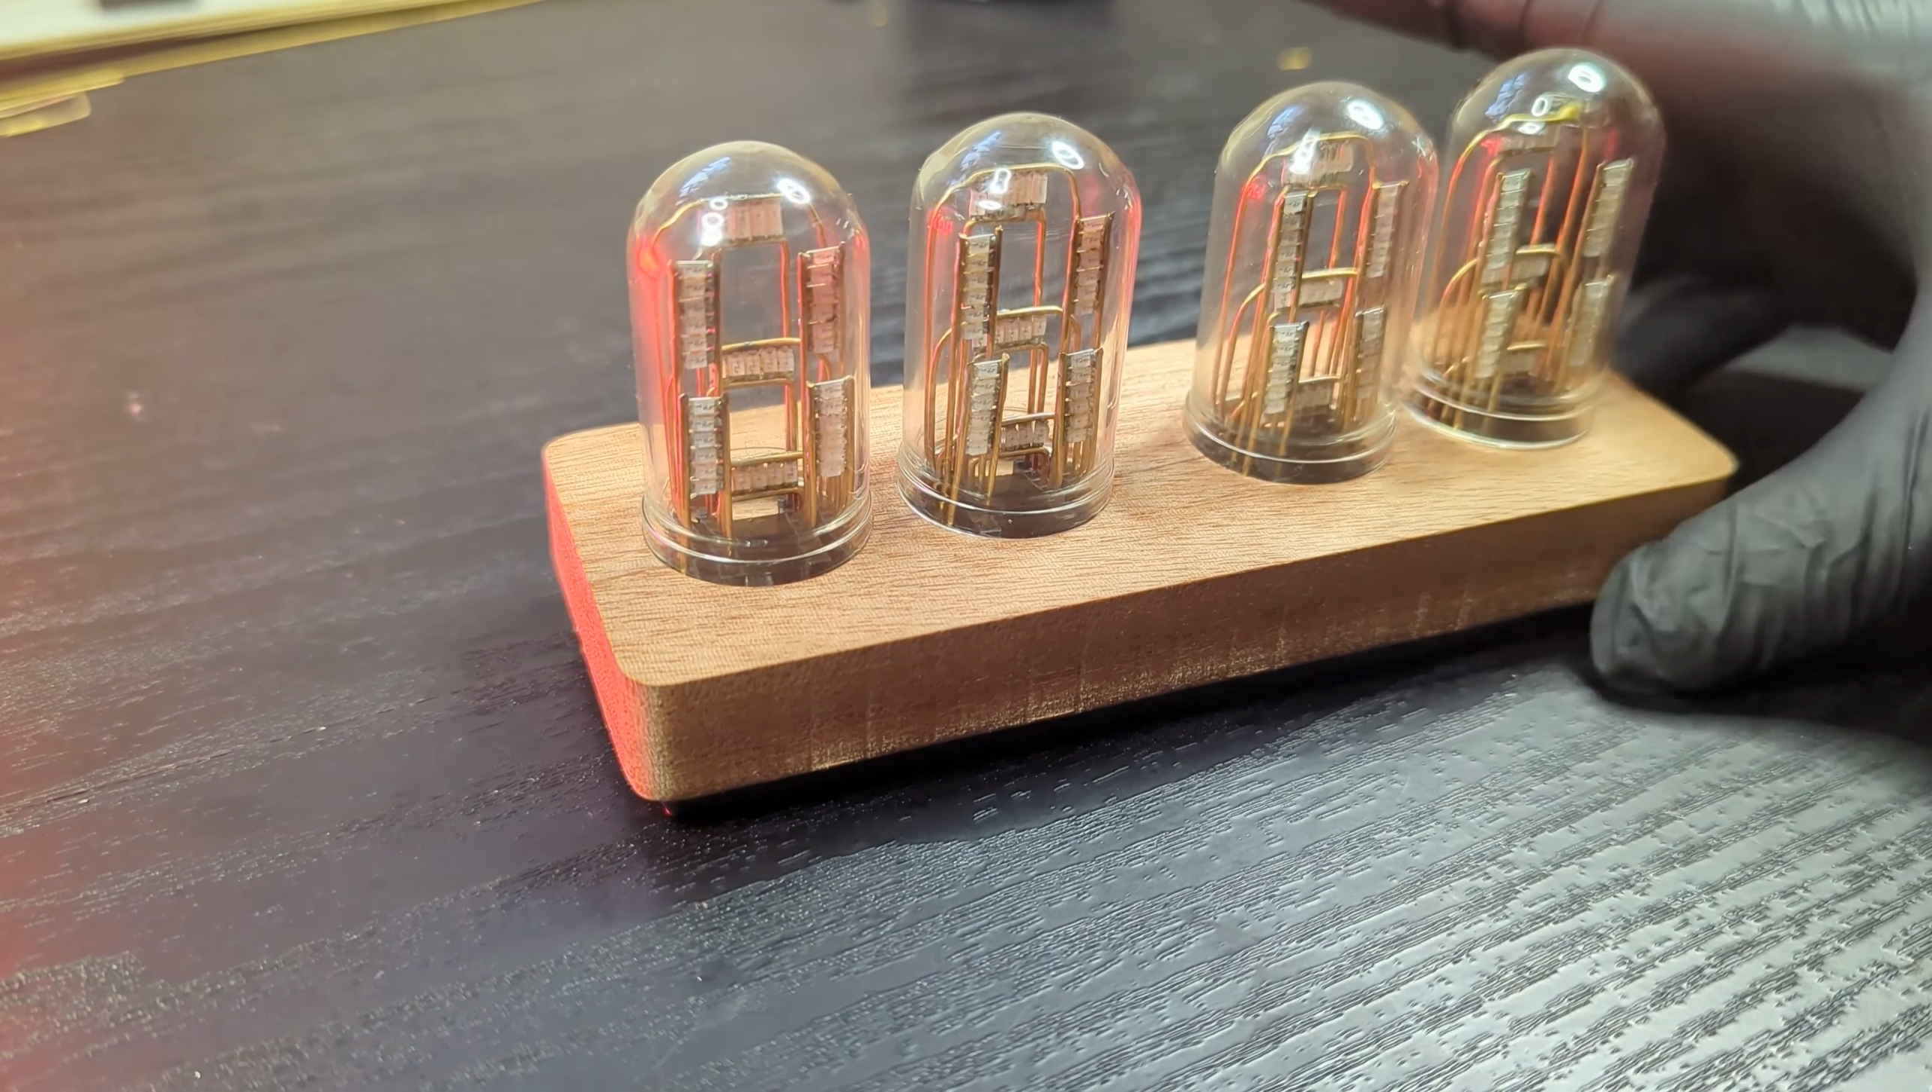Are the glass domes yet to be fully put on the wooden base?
No.